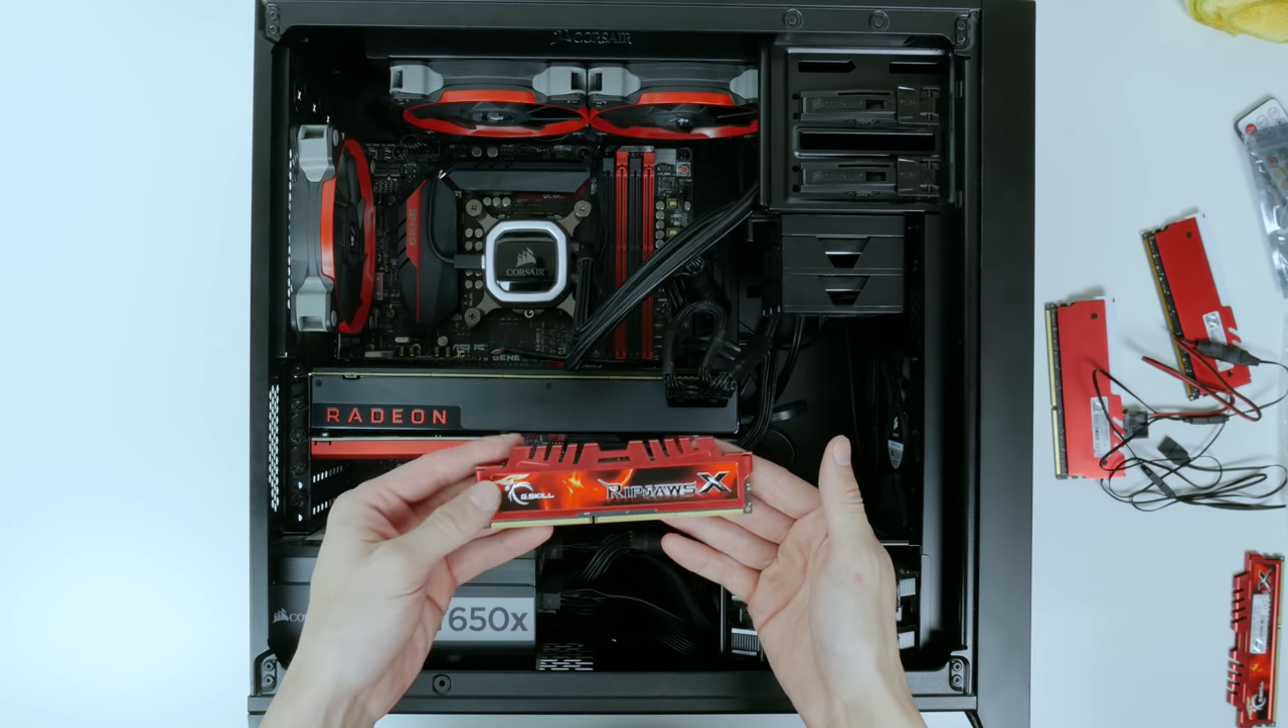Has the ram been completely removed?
Yes.